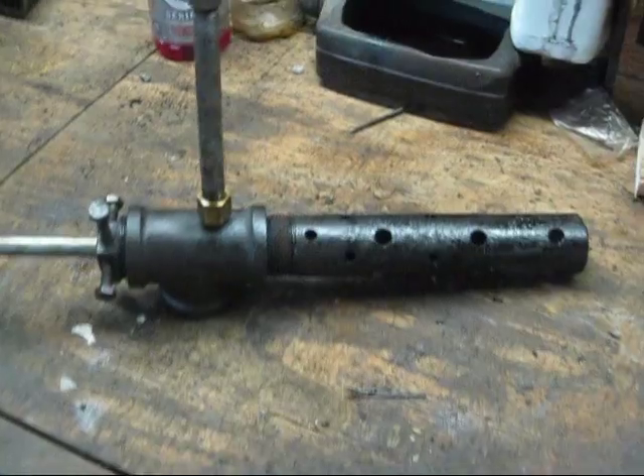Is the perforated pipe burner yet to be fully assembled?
No.